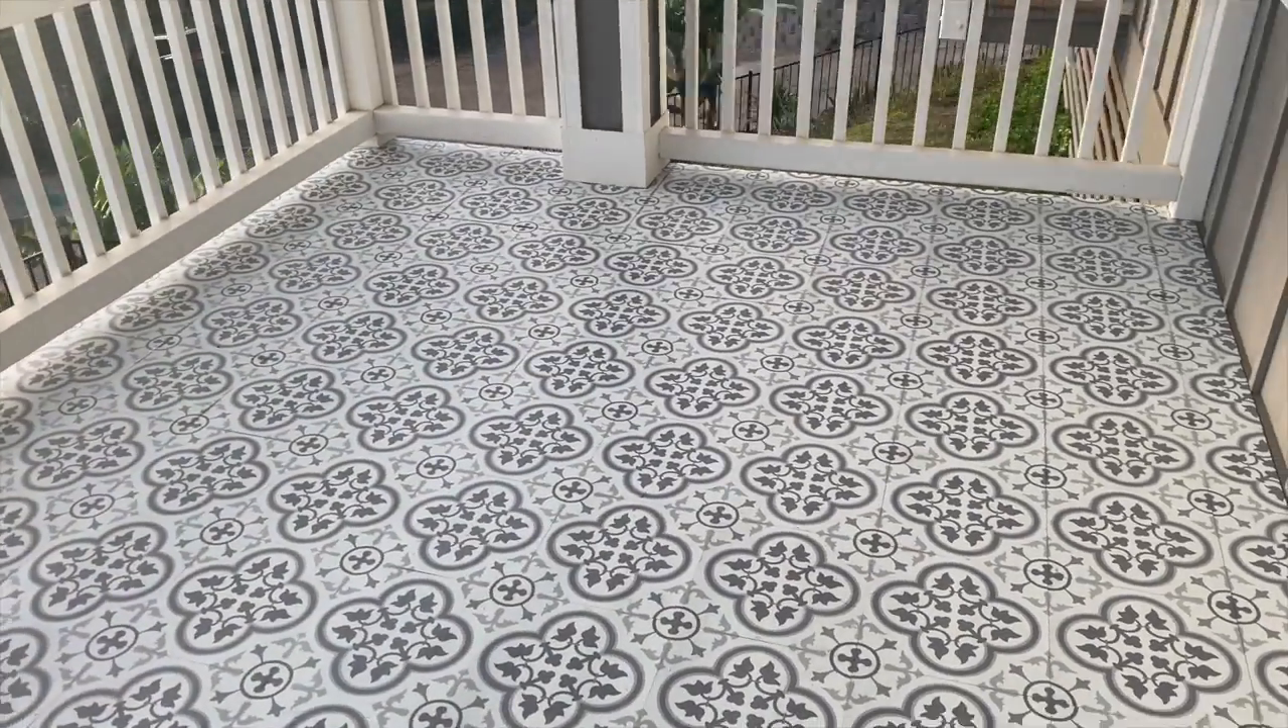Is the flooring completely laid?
Yes.